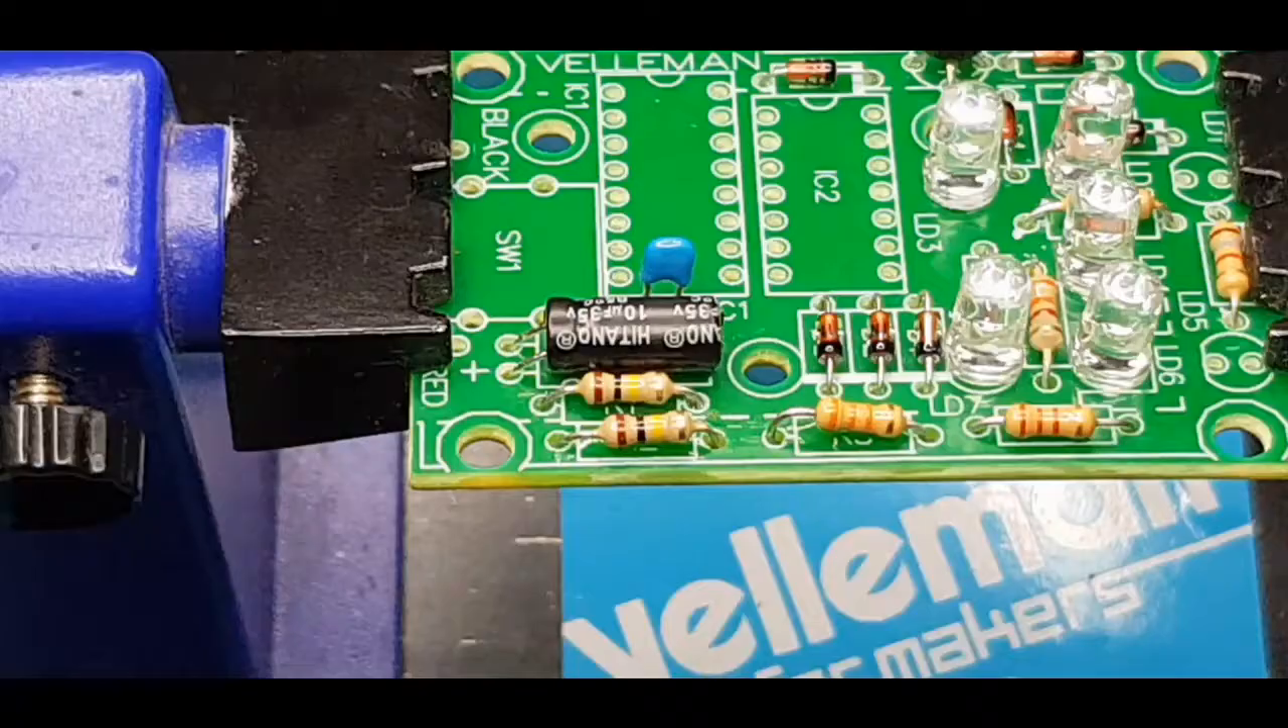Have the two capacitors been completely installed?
Yes.